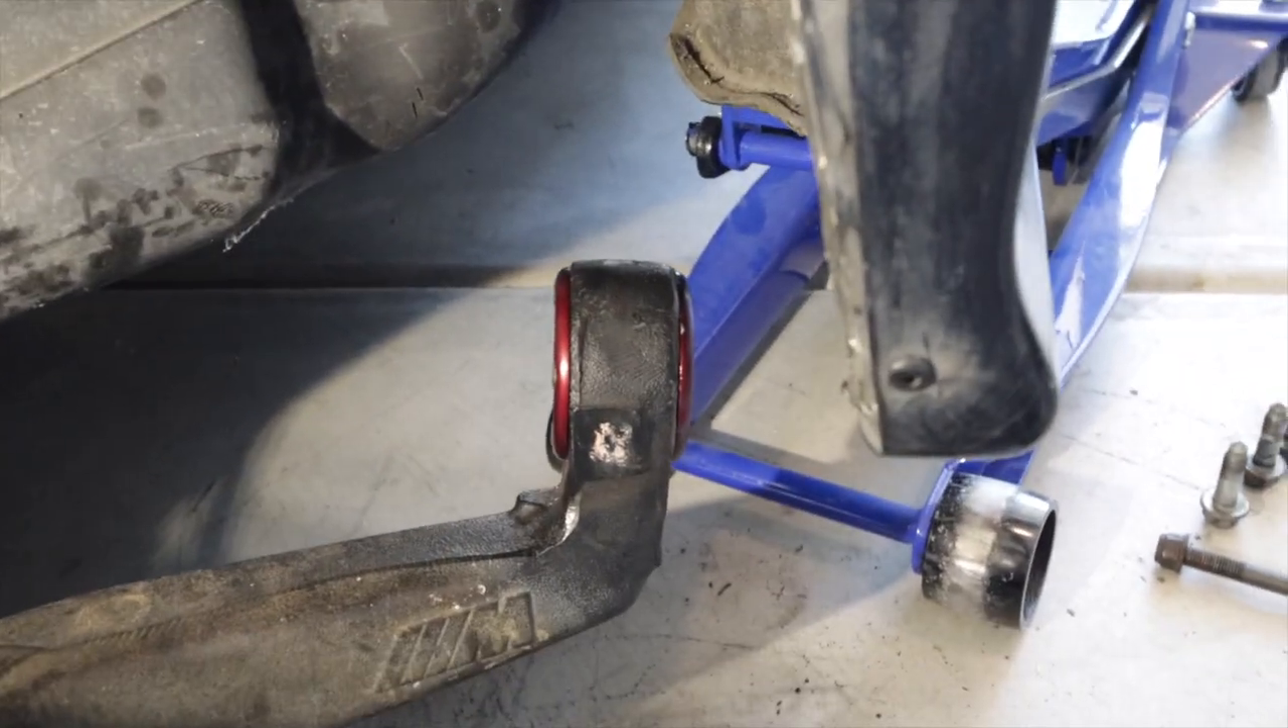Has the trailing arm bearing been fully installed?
Yes.